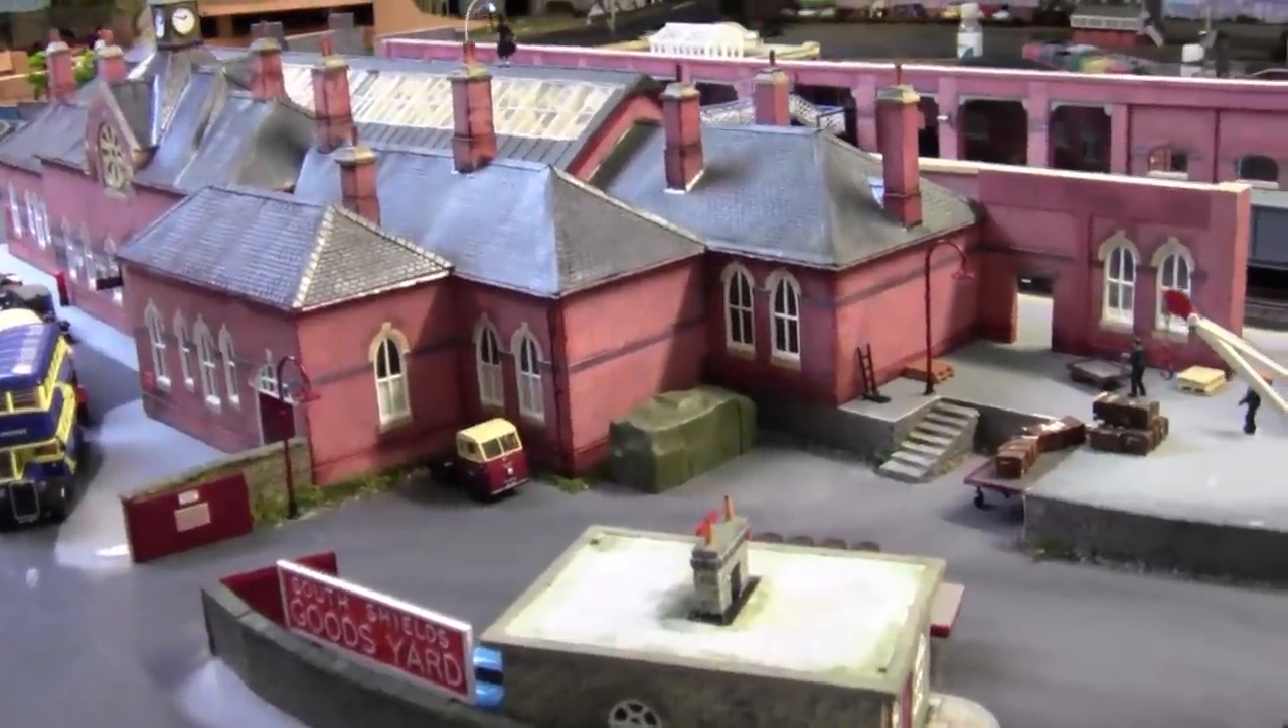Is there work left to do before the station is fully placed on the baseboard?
No.